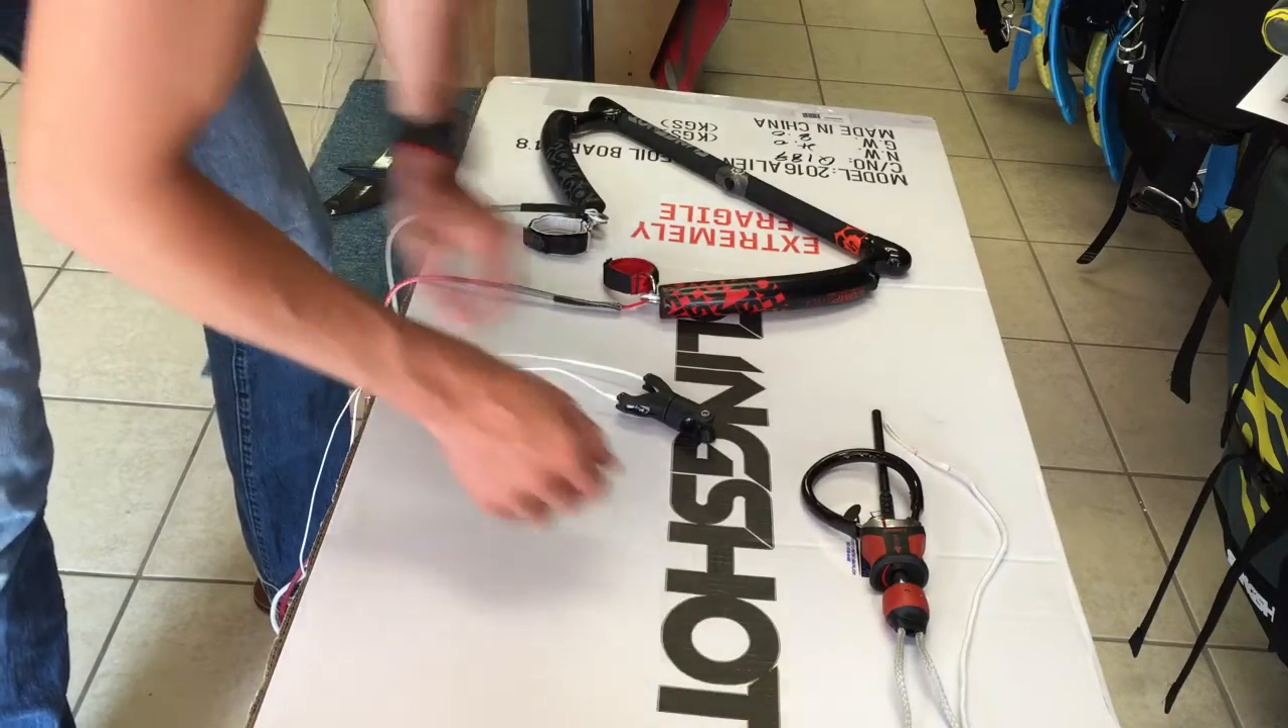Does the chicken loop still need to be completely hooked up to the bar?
Yes.